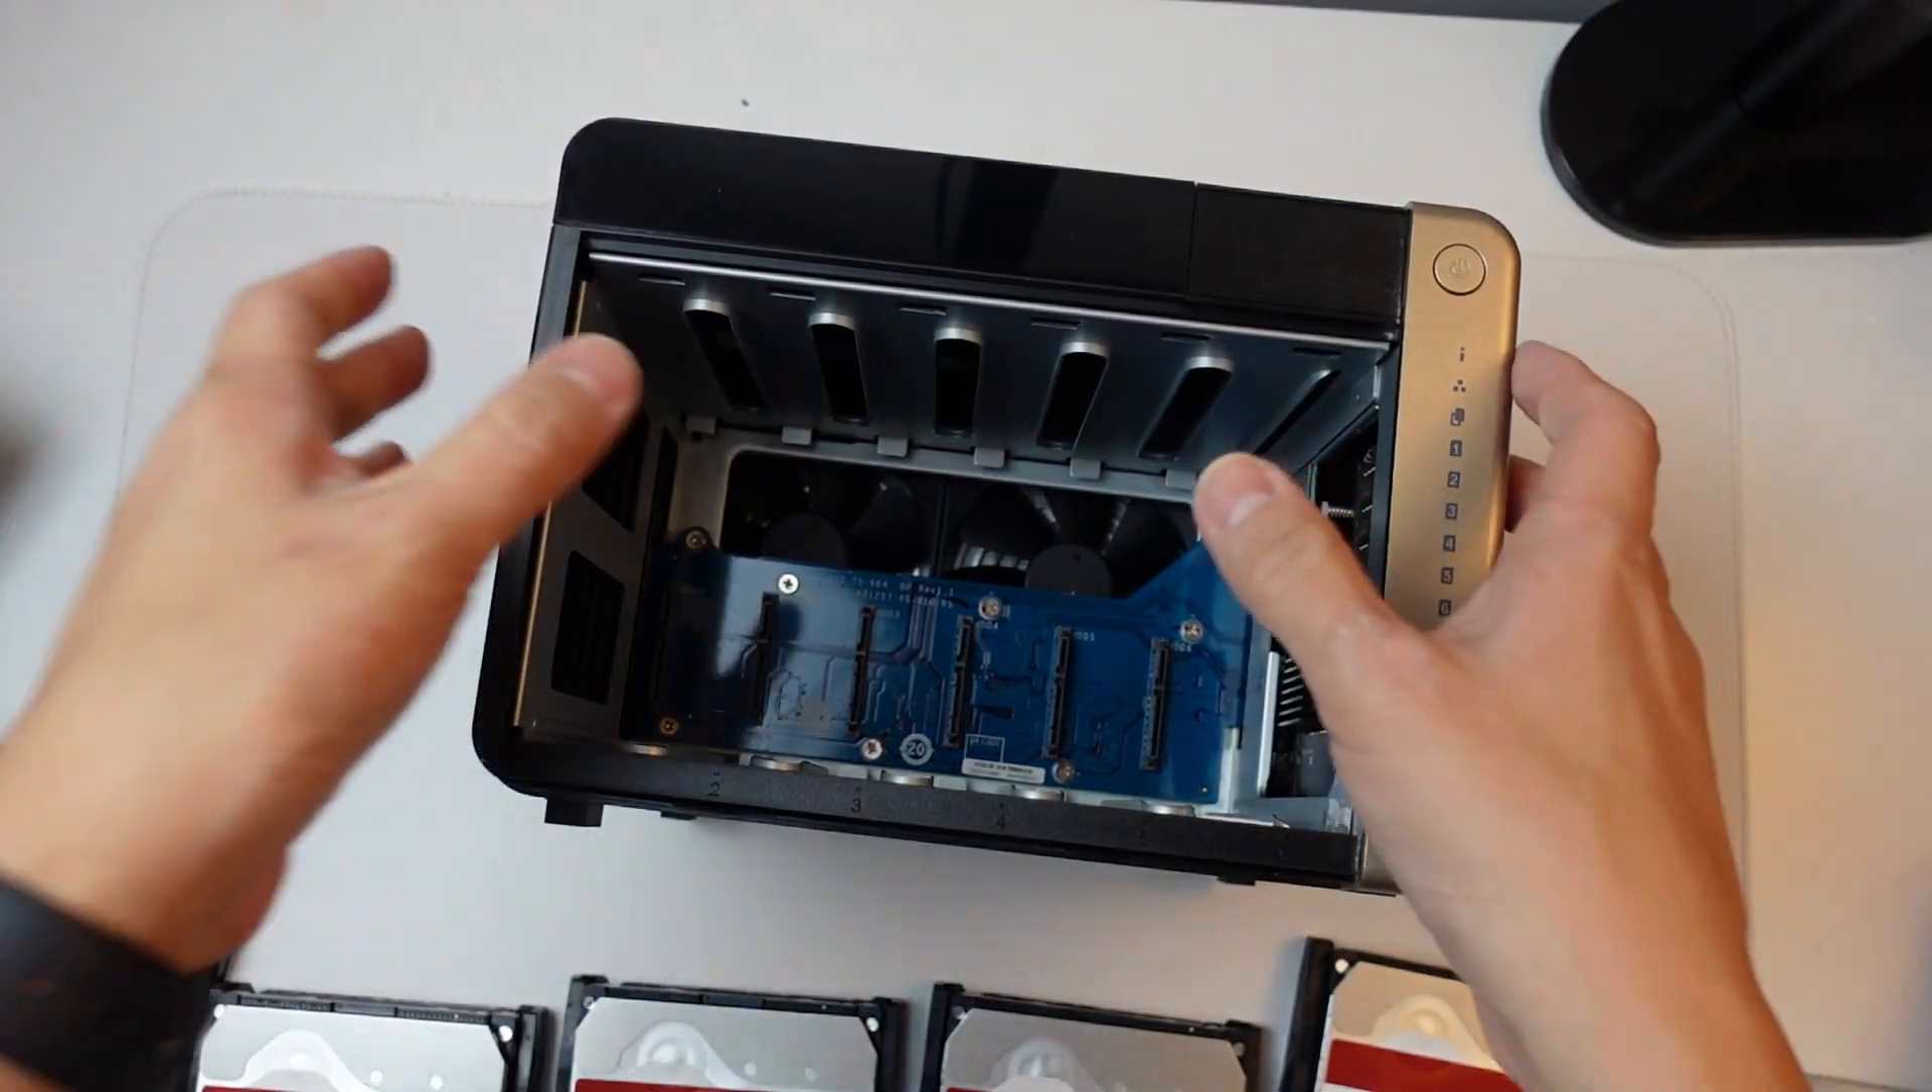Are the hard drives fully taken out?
Yes.